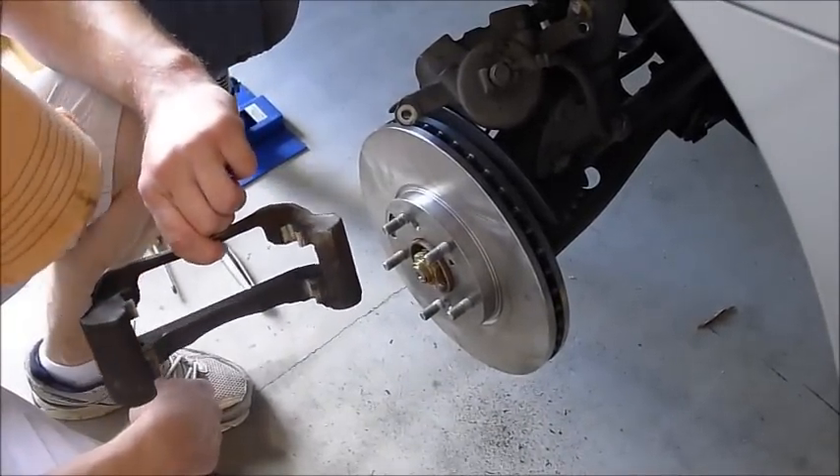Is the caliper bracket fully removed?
Yes.